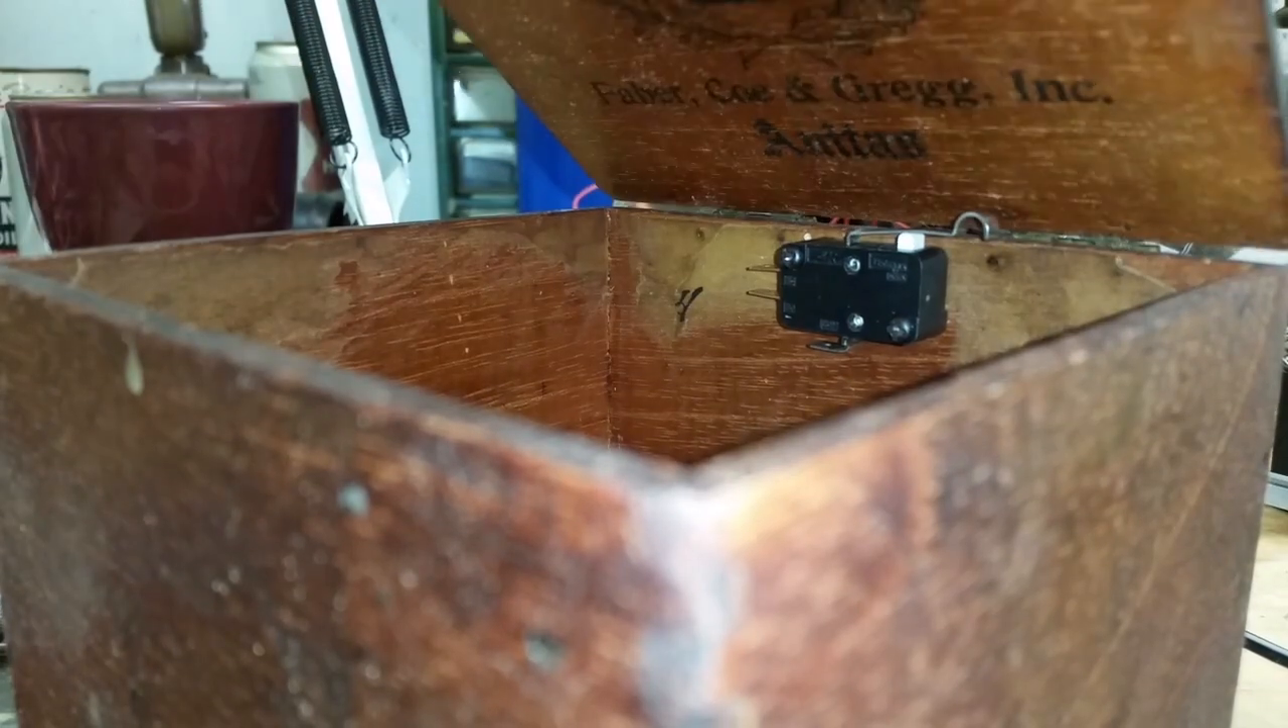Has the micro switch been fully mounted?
Yes.